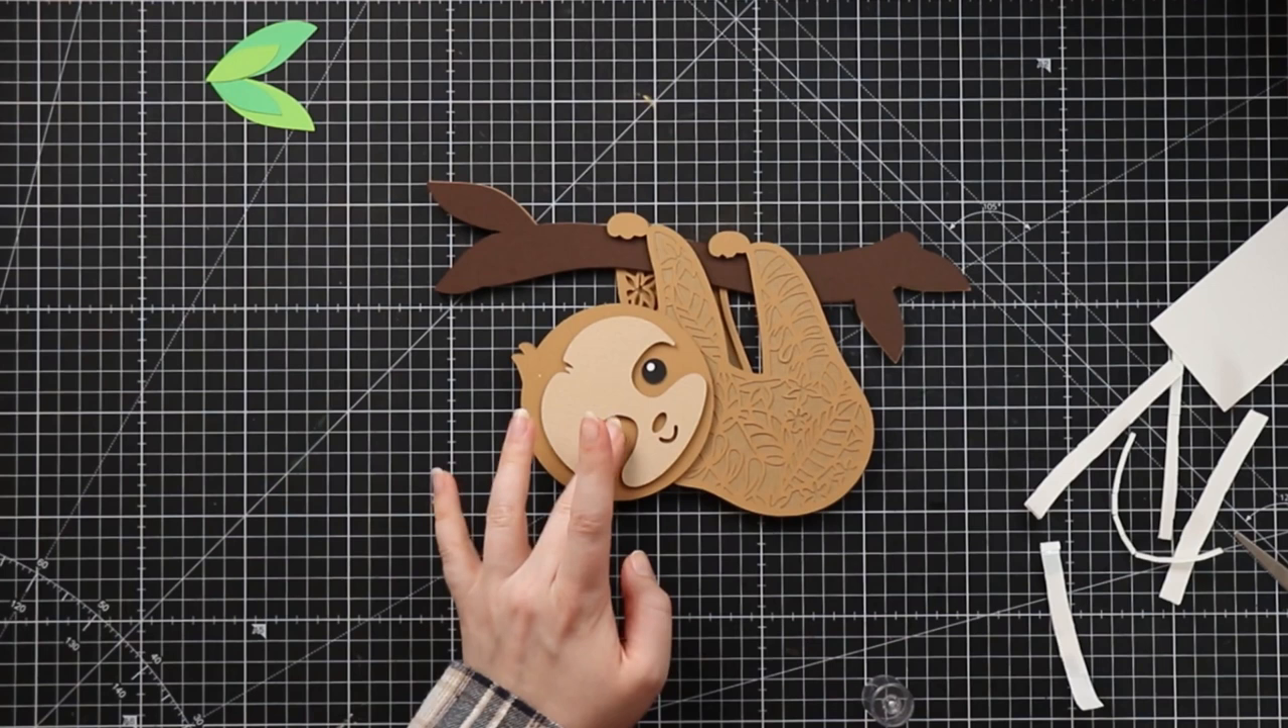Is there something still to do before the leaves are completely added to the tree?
Yes.